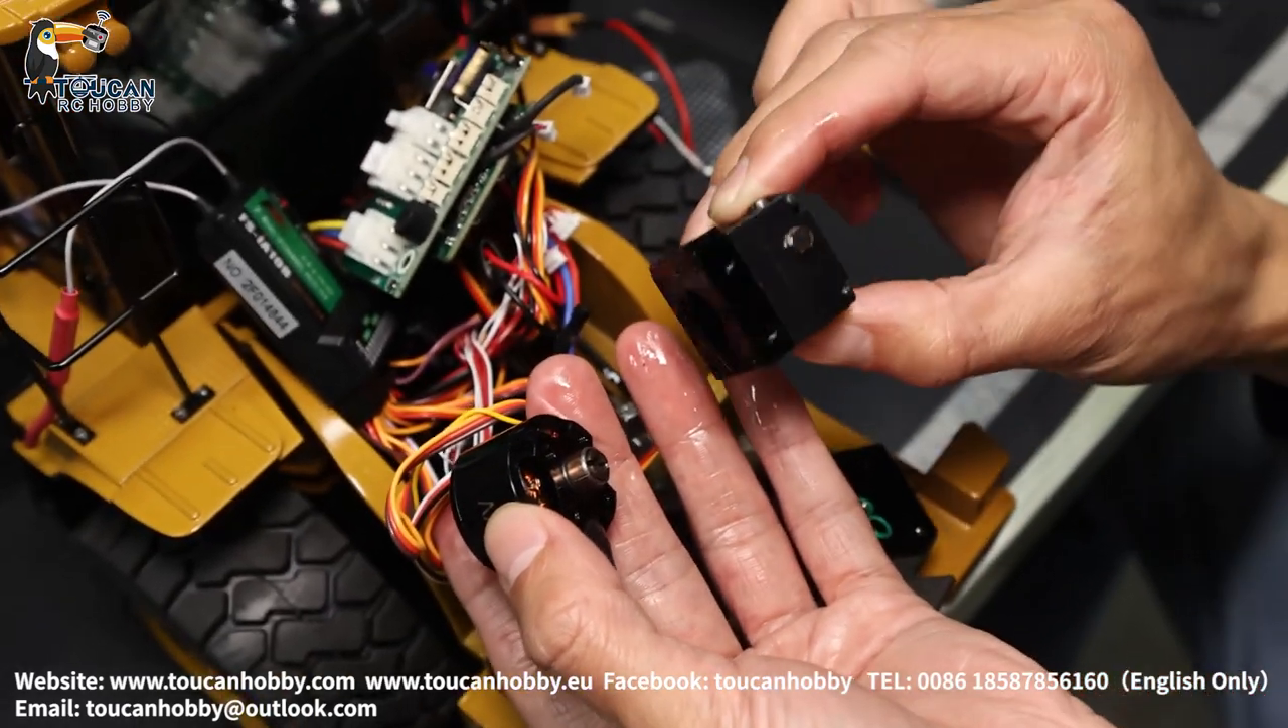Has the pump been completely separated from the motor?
Yes.